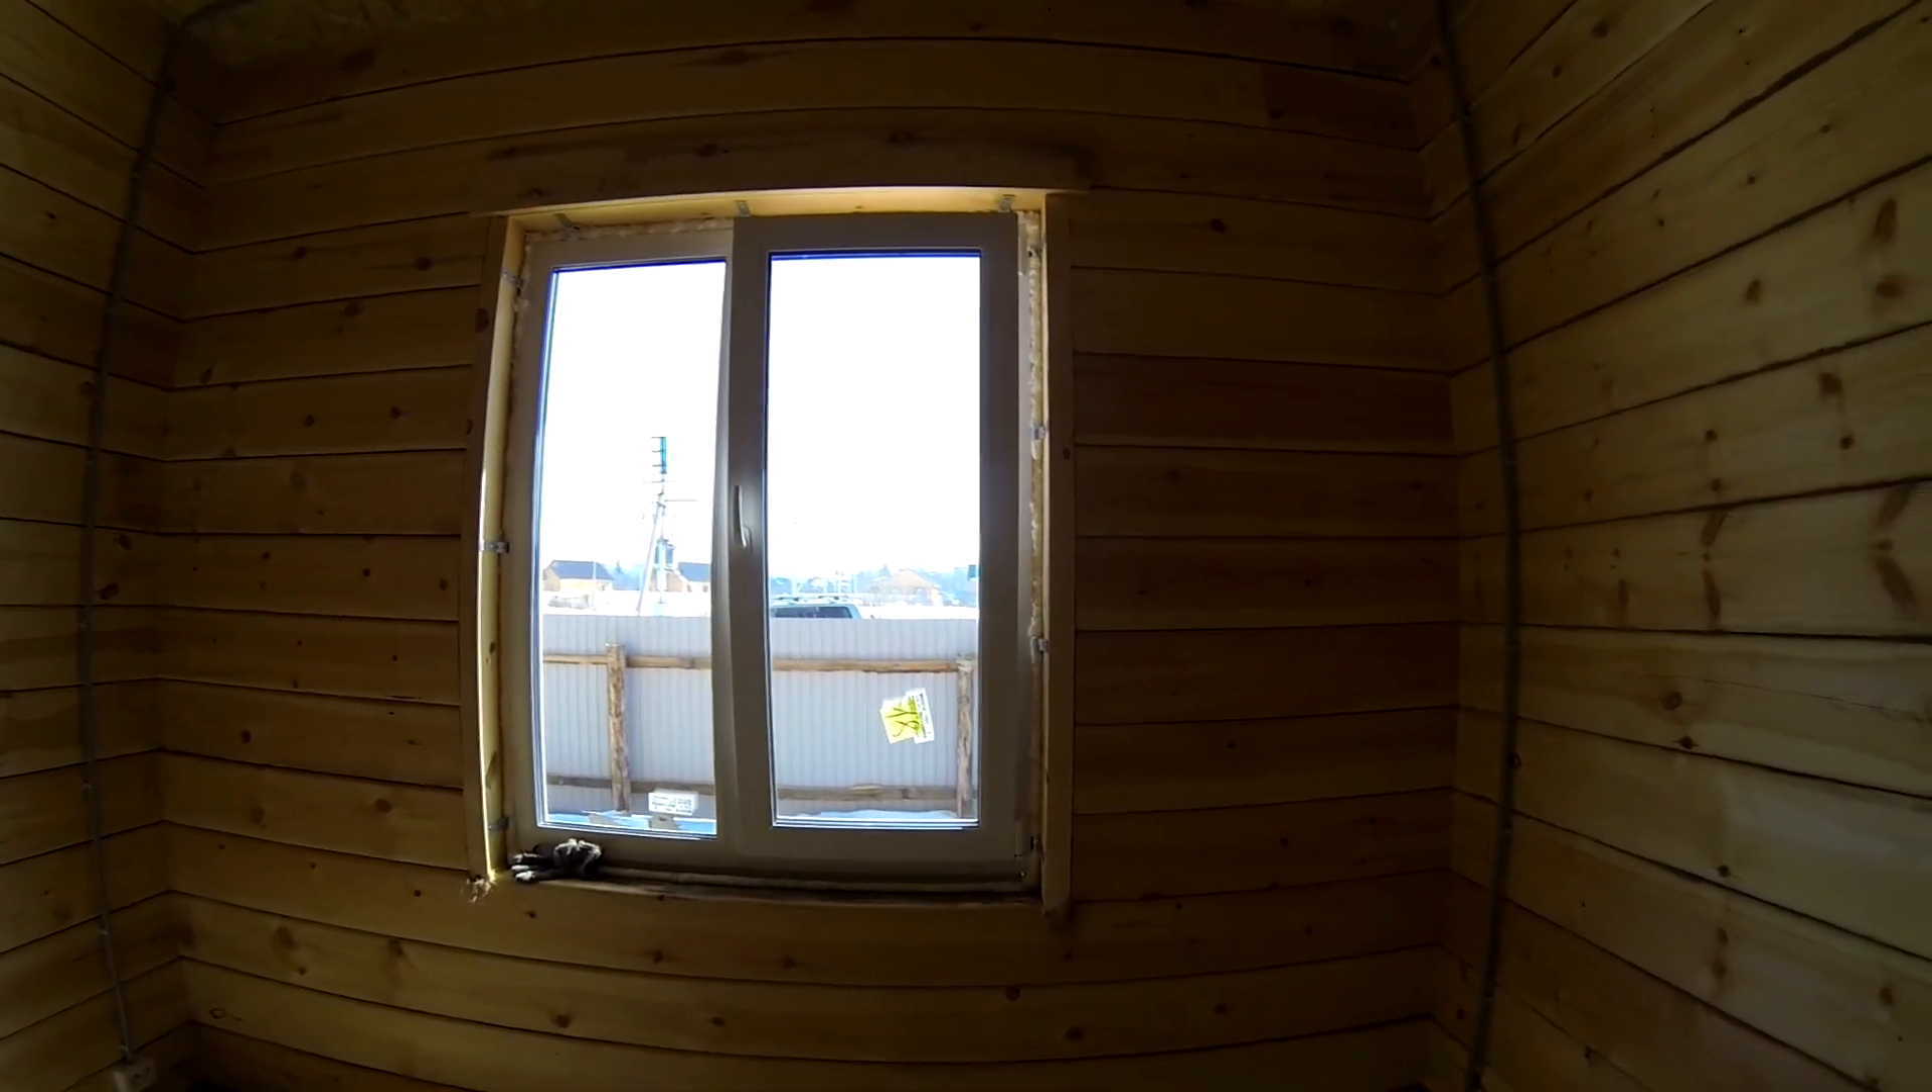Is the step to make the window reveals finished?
No.